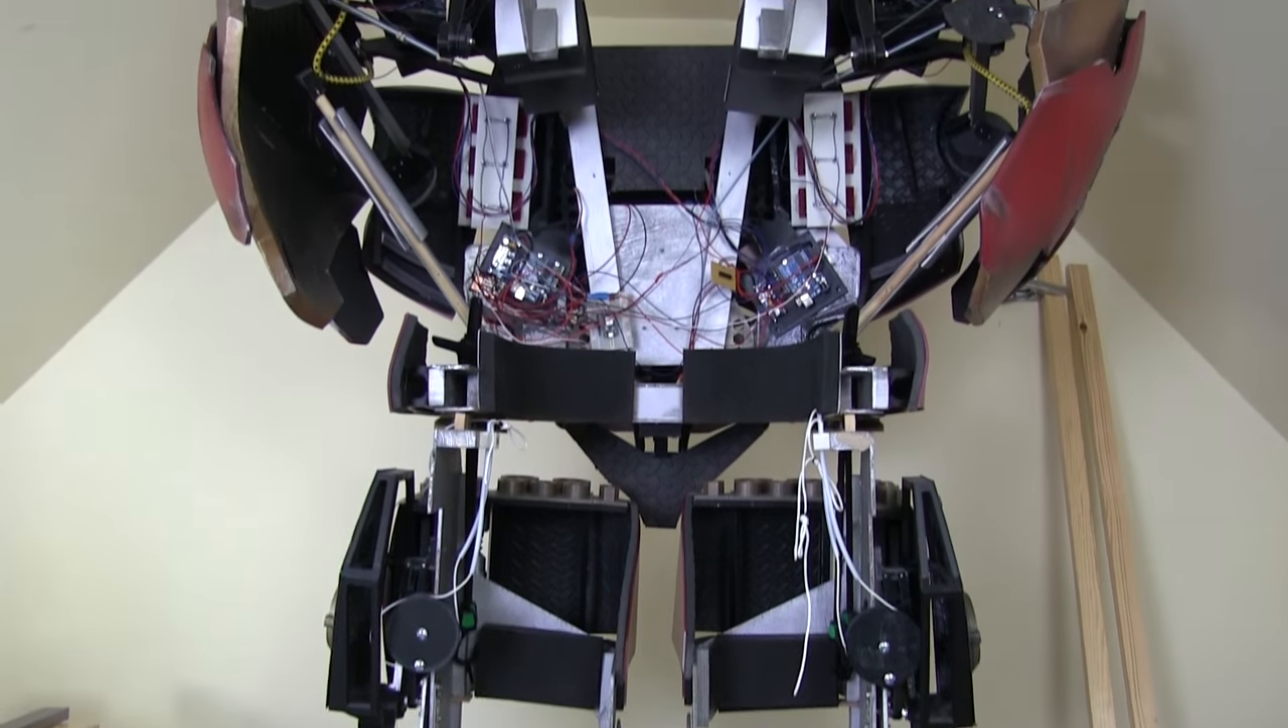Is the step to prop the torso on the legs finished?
Yes.